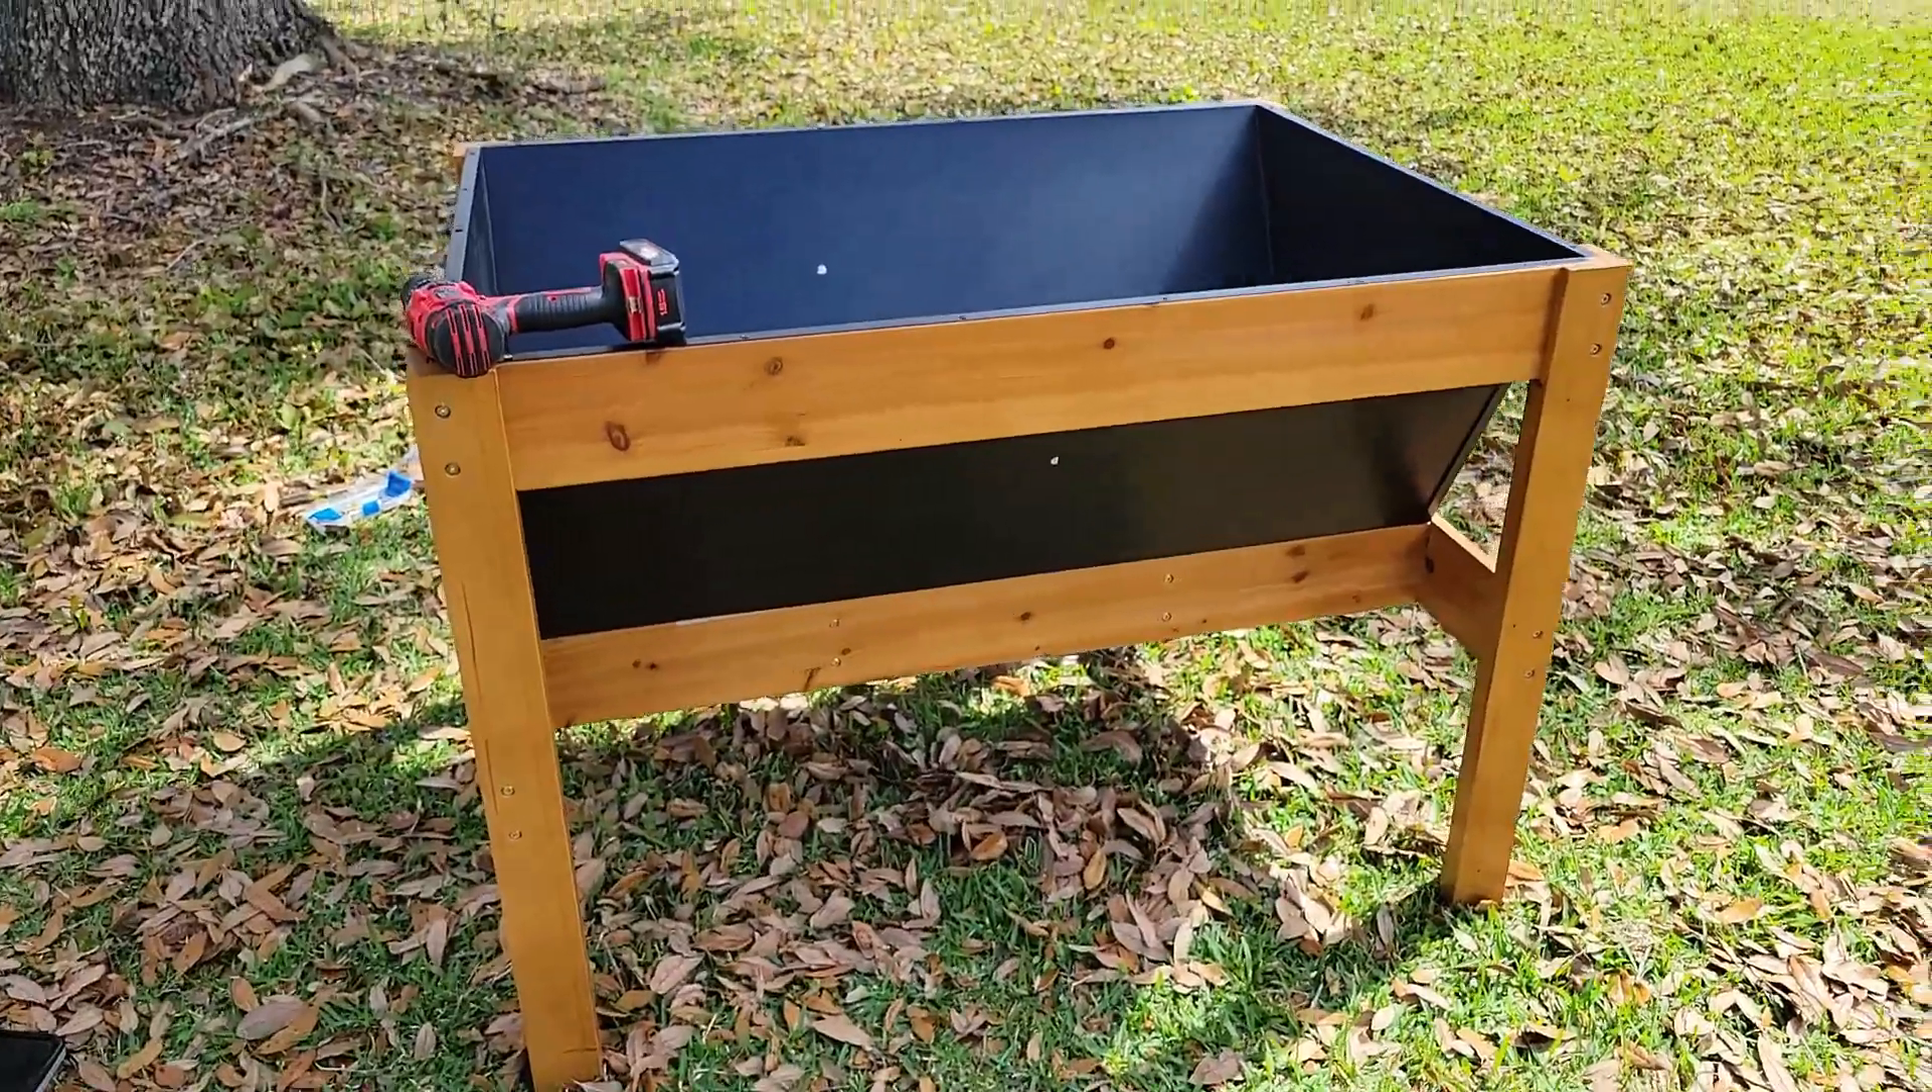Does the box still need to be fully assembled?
No.